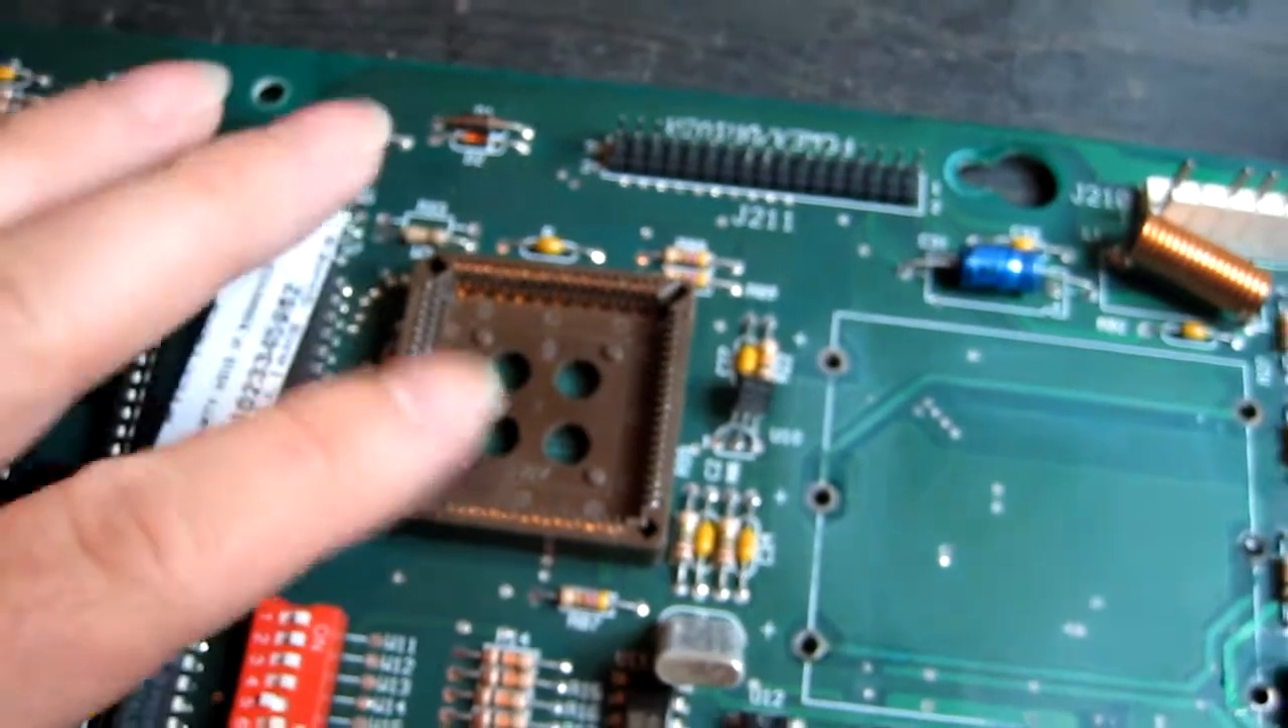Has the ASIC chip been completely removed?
Yes.